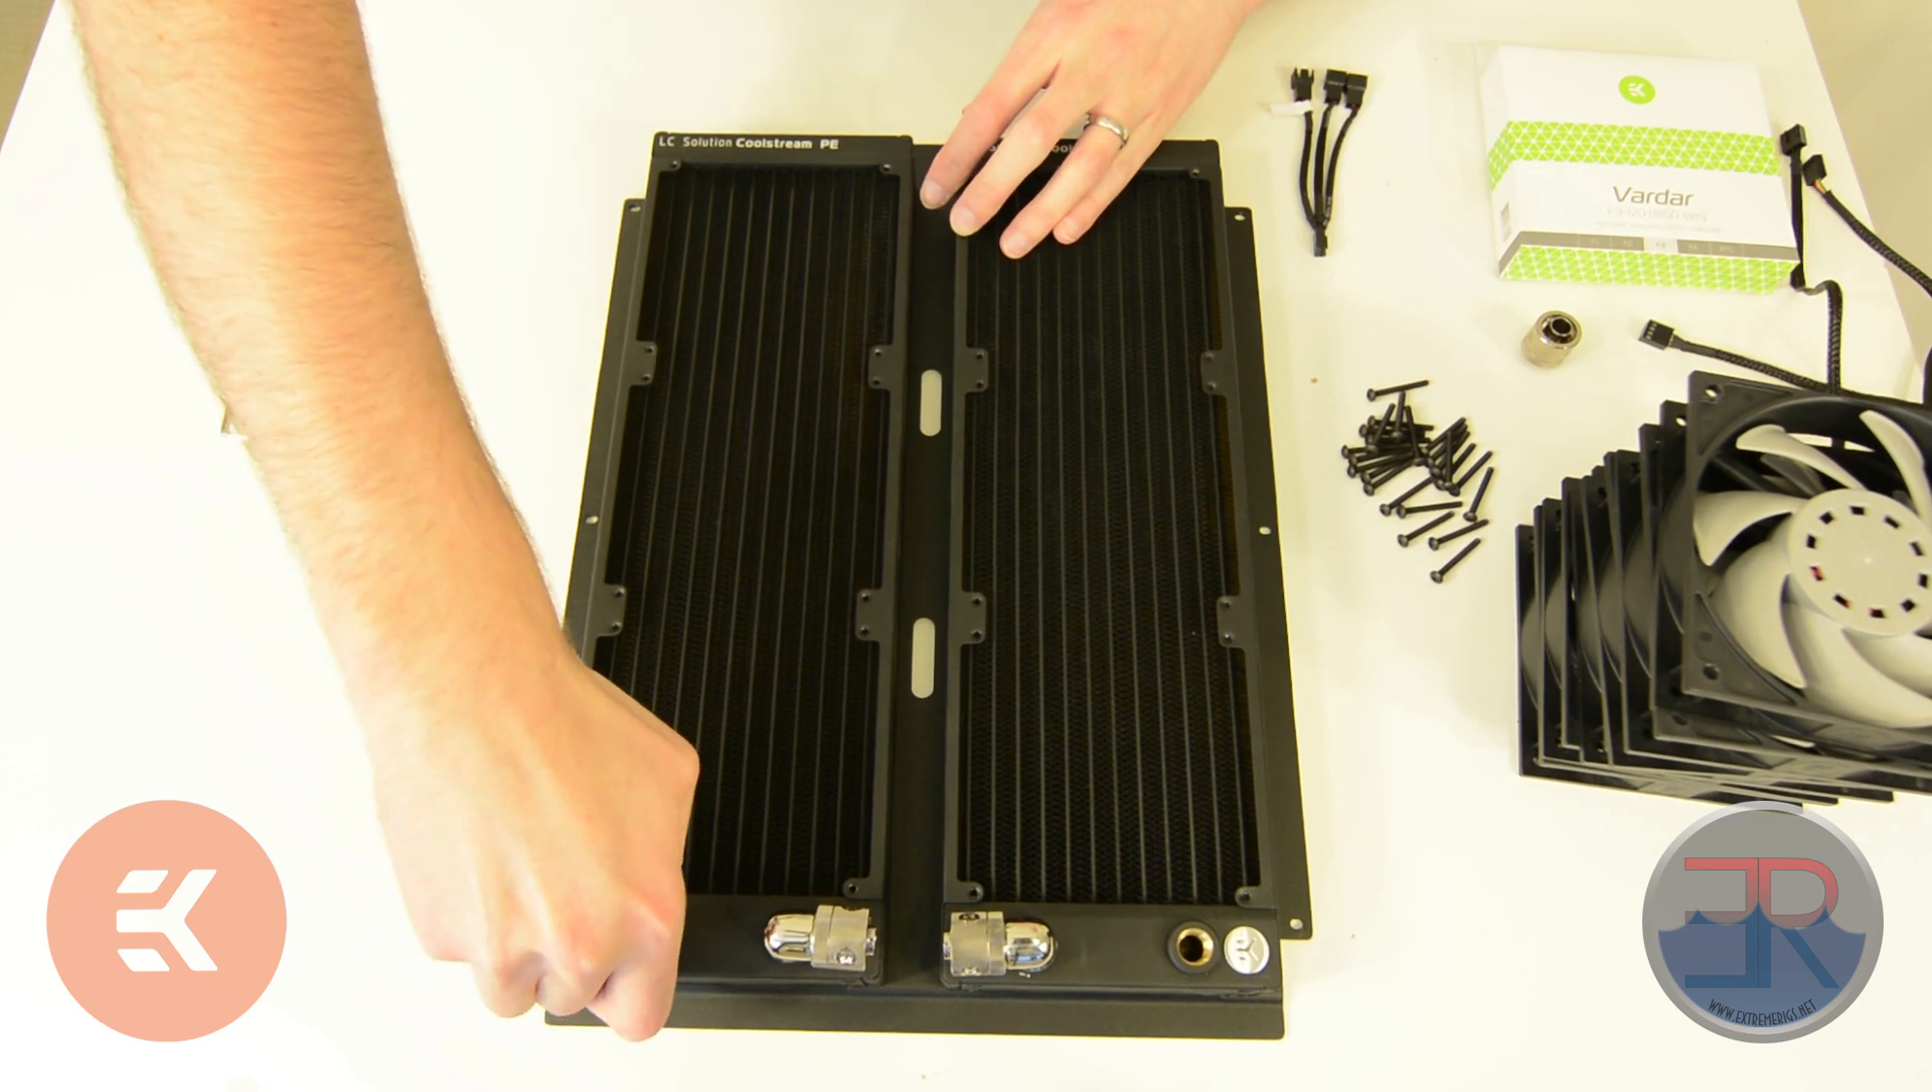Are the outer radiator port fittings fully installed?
No.